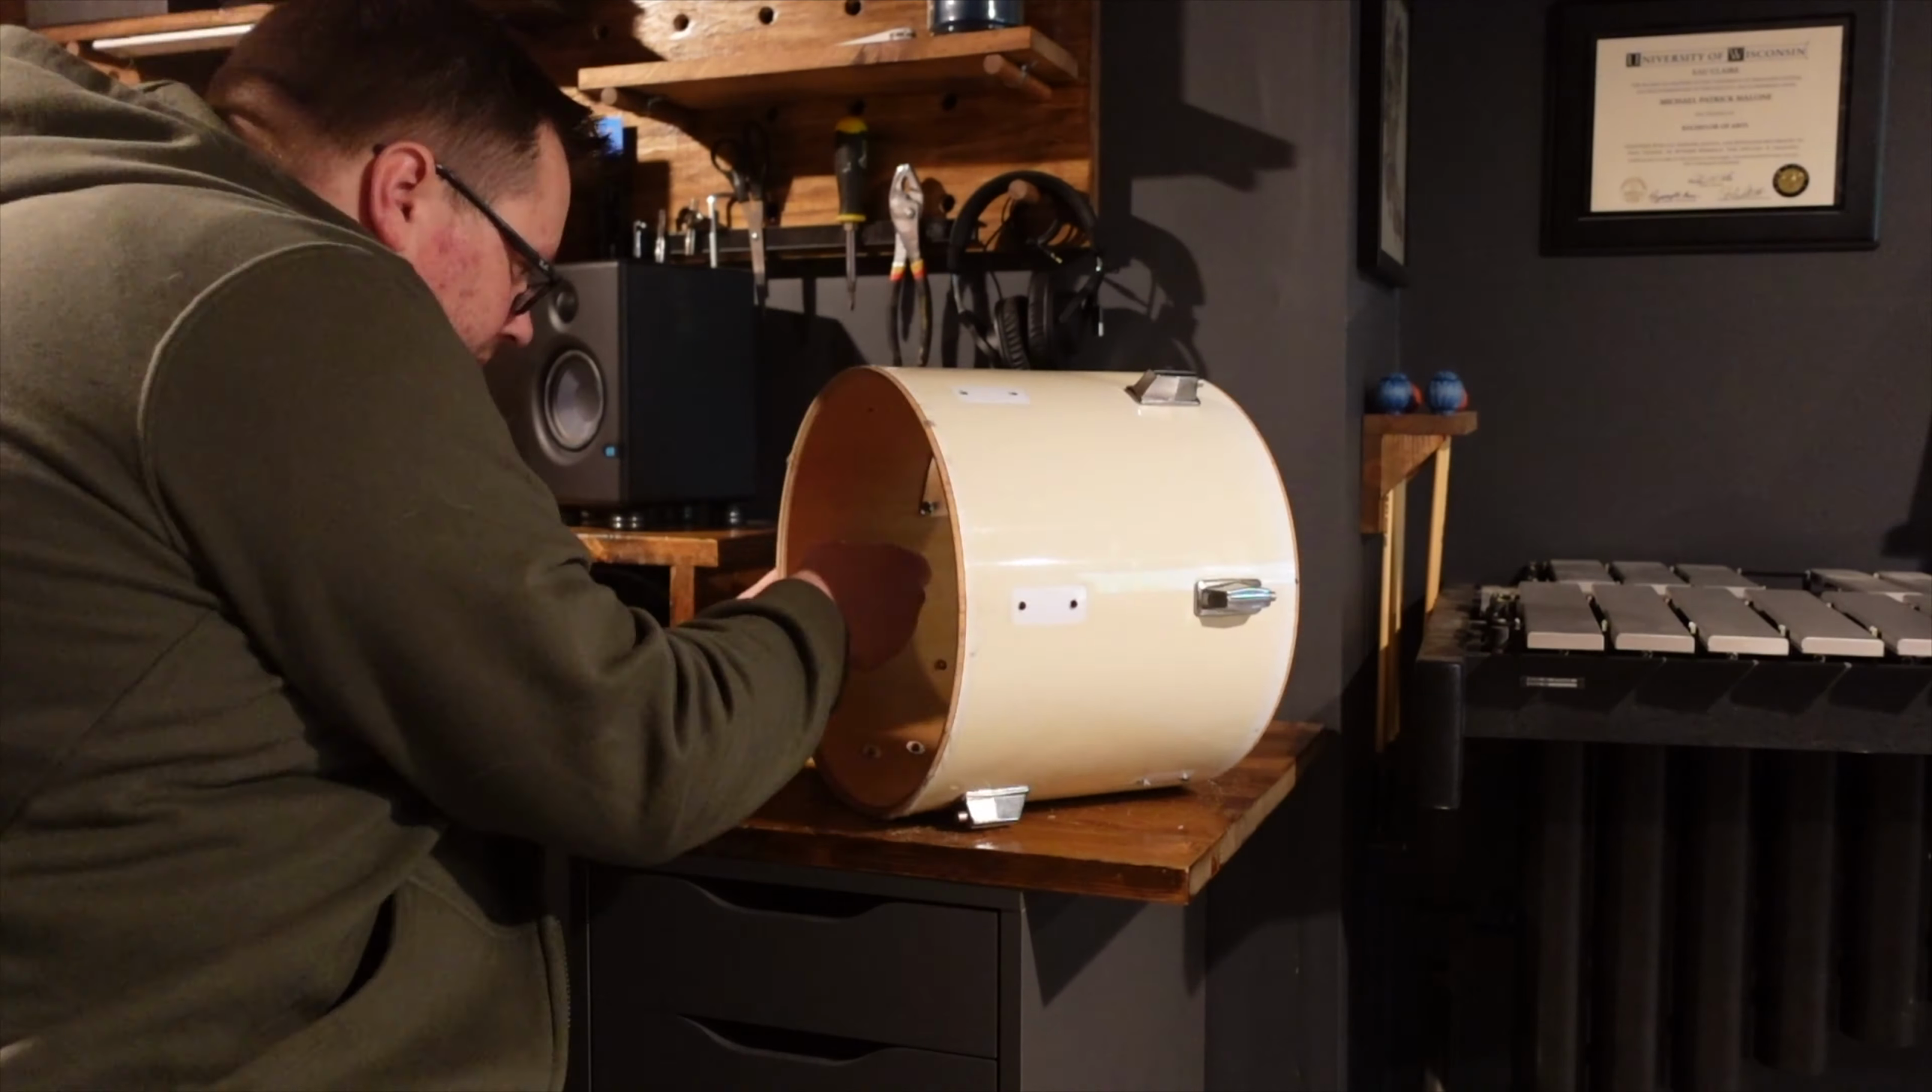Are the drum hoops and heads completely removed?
Yes.